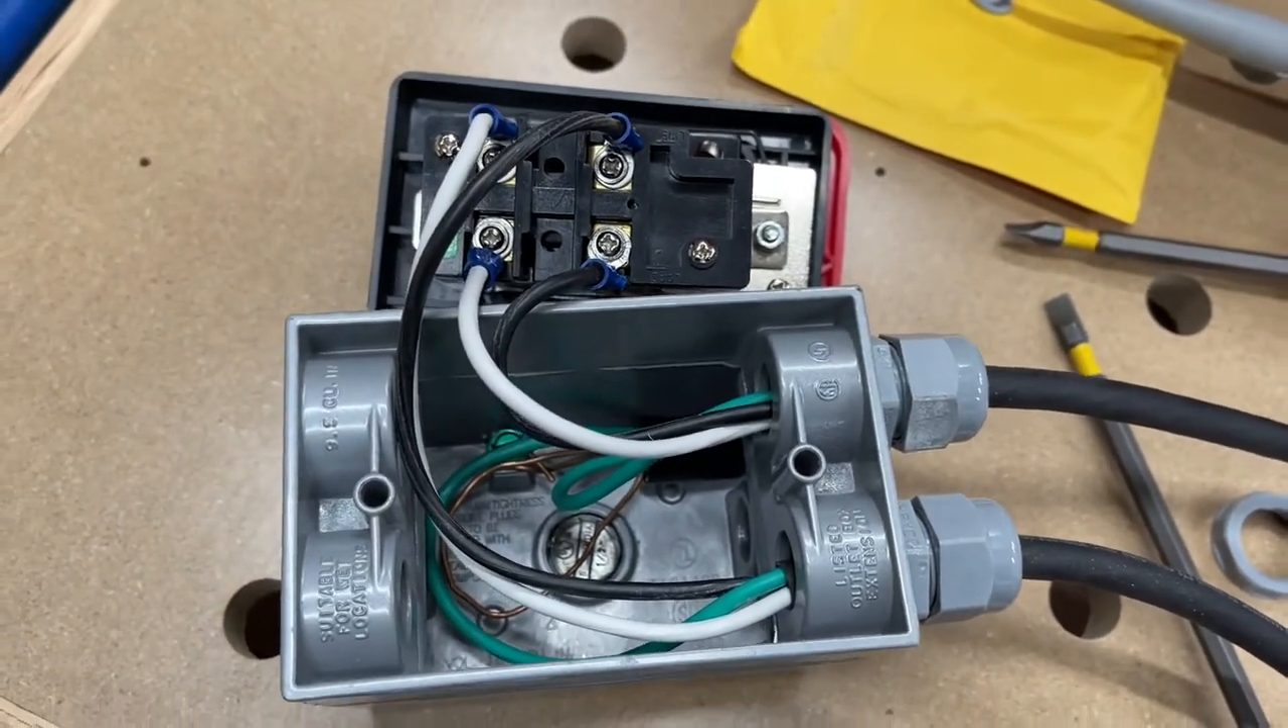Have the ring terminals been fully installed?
Yes.